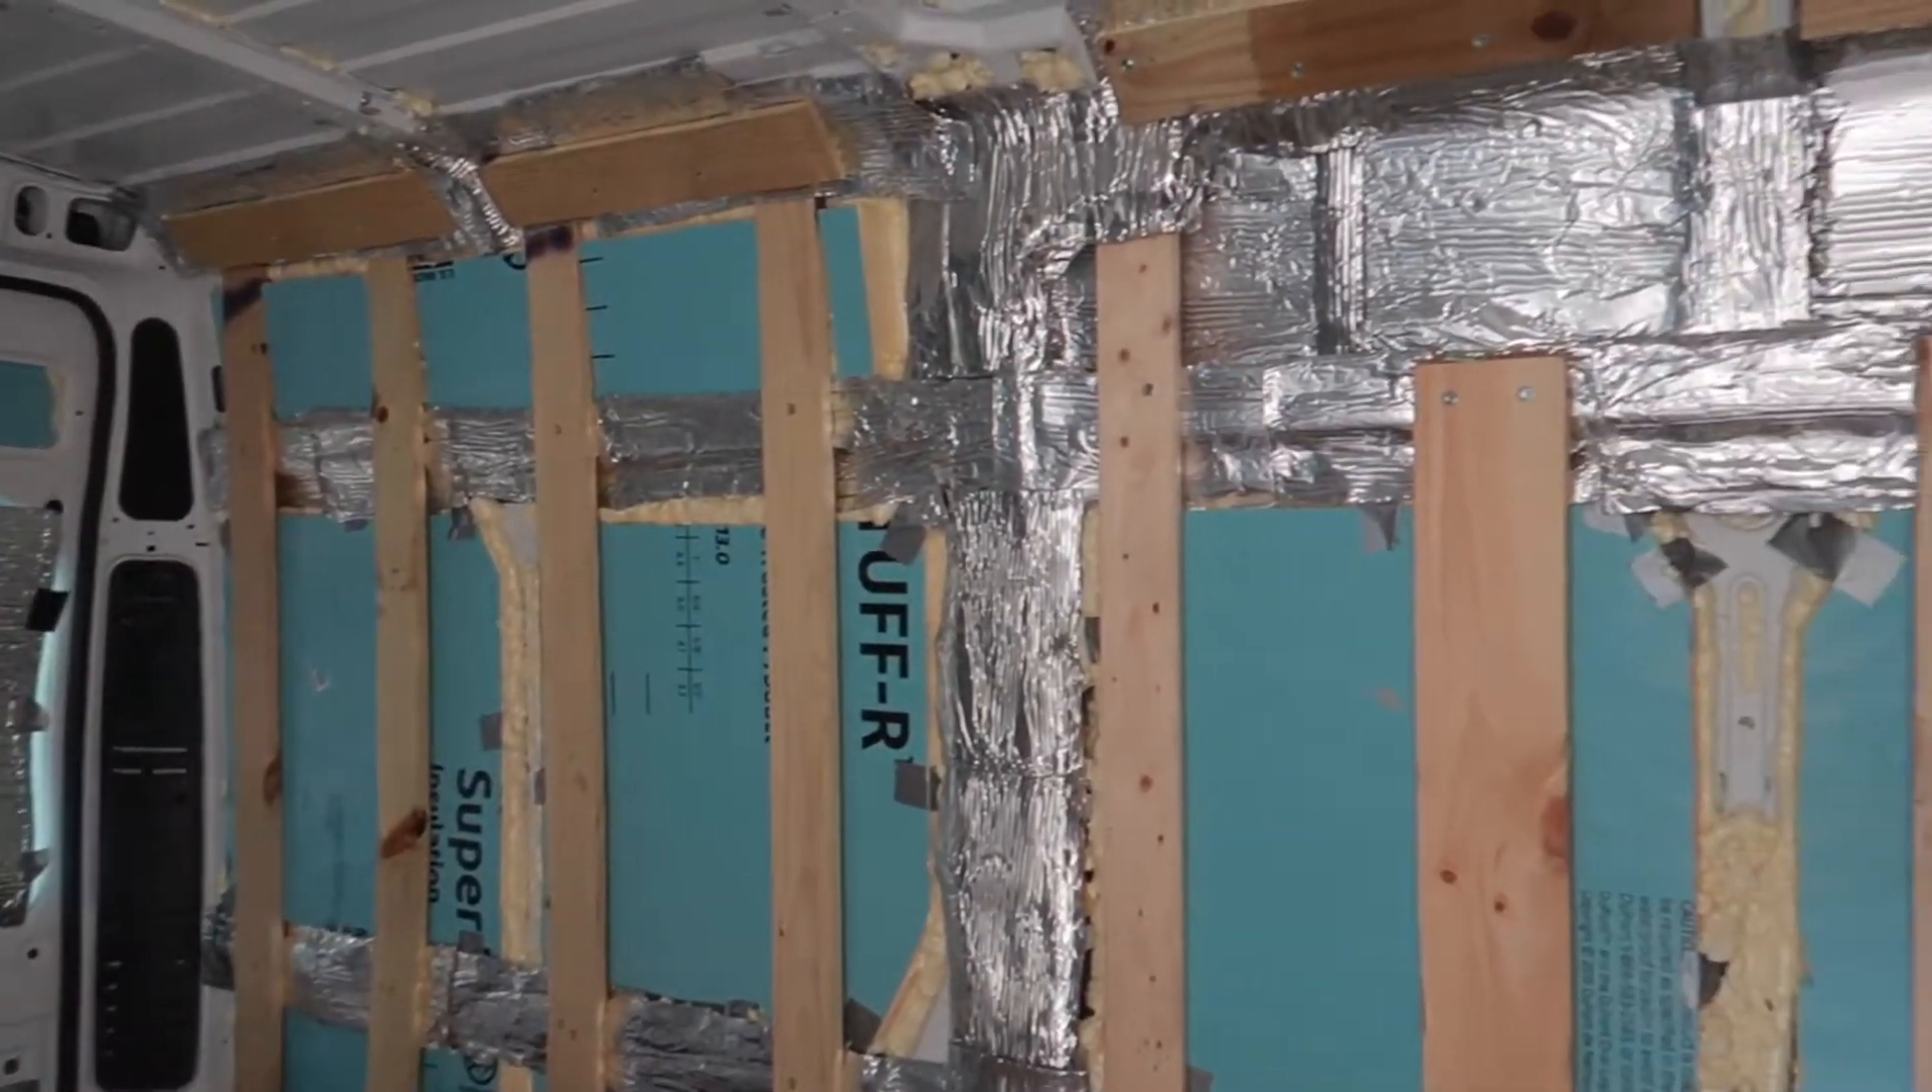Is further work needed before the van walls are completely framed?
No.